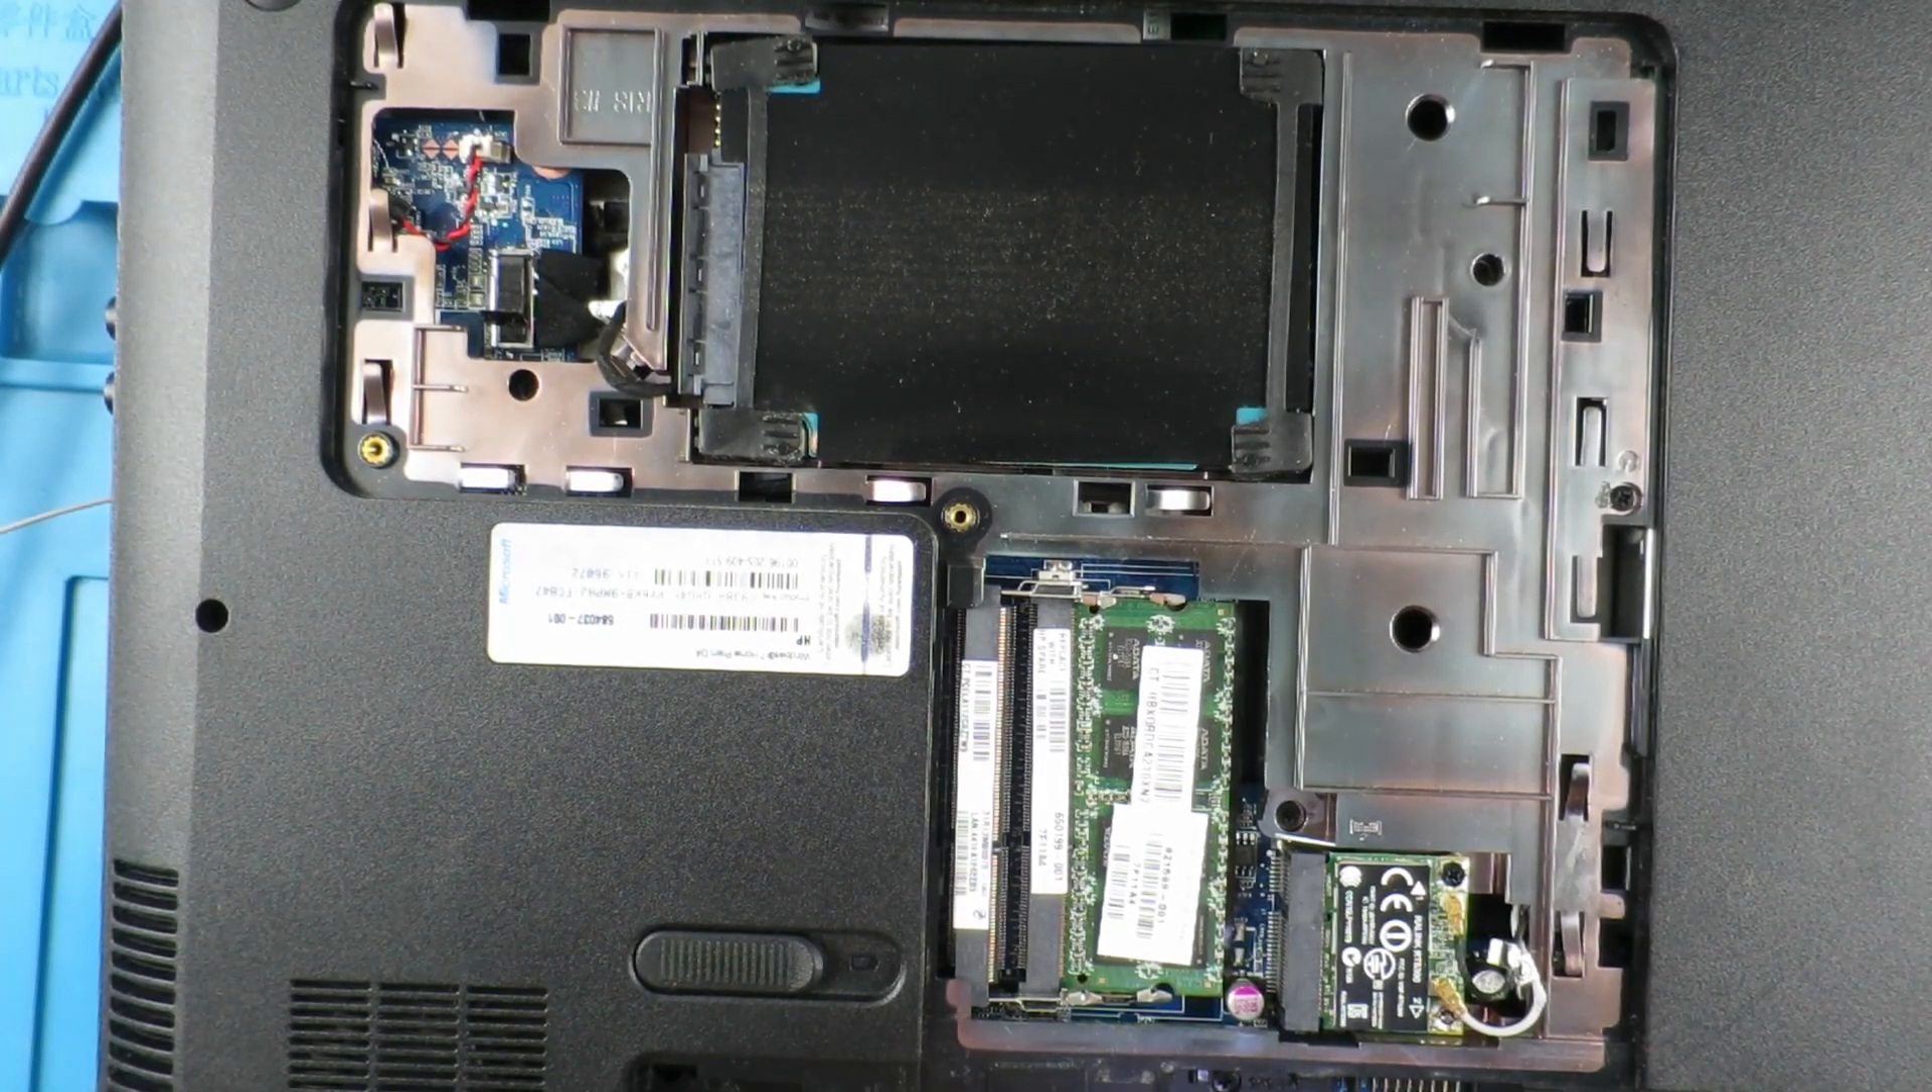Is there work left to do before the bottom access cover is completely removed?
No.